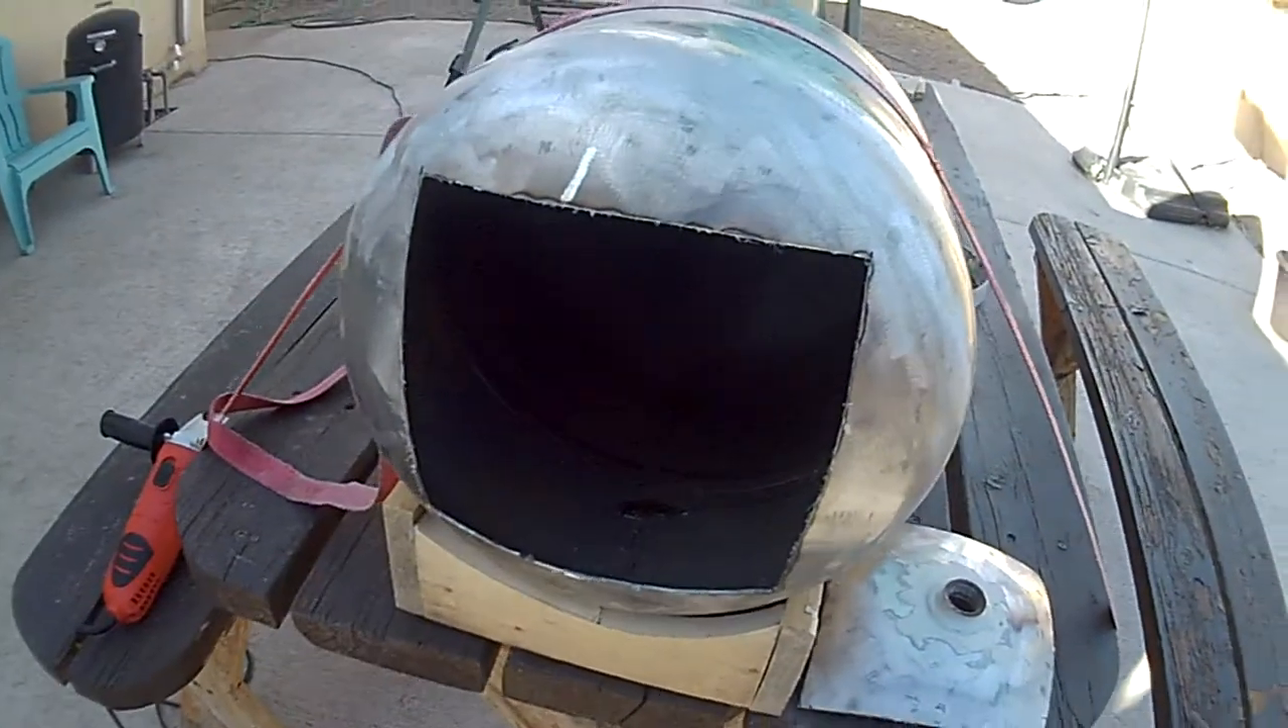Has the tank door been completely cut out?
Yes.